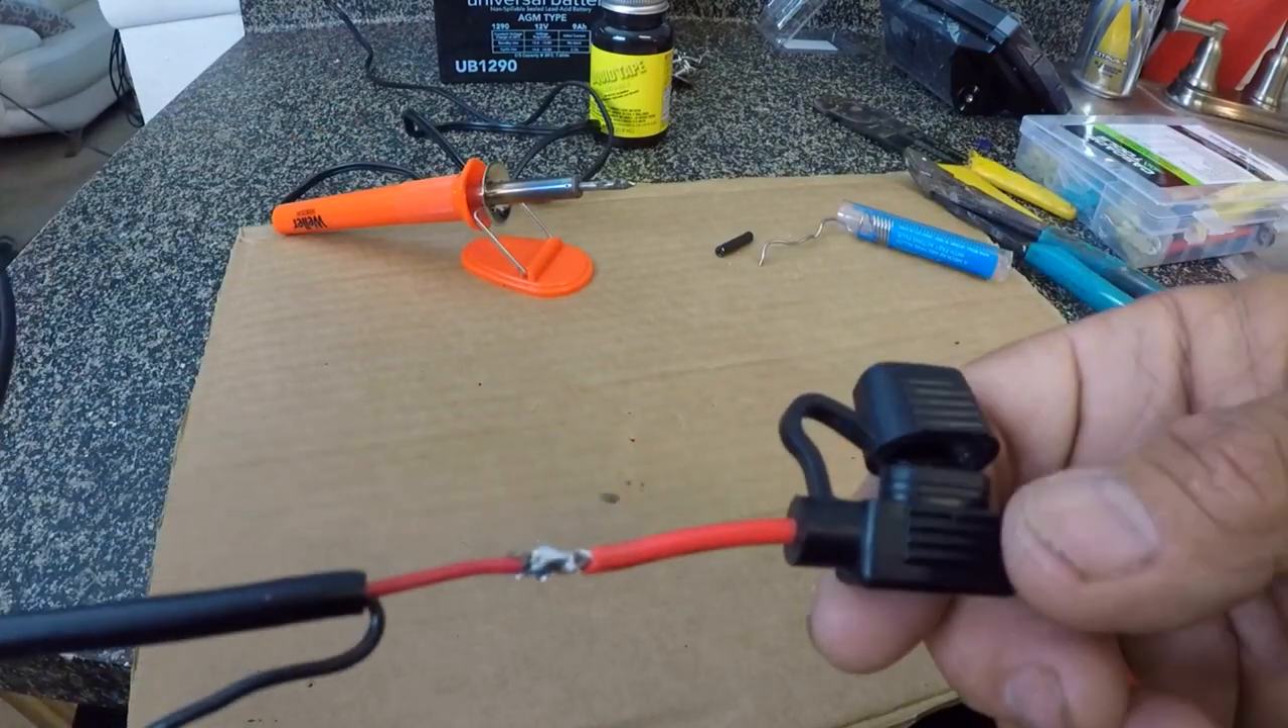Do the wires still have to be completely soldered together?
No.